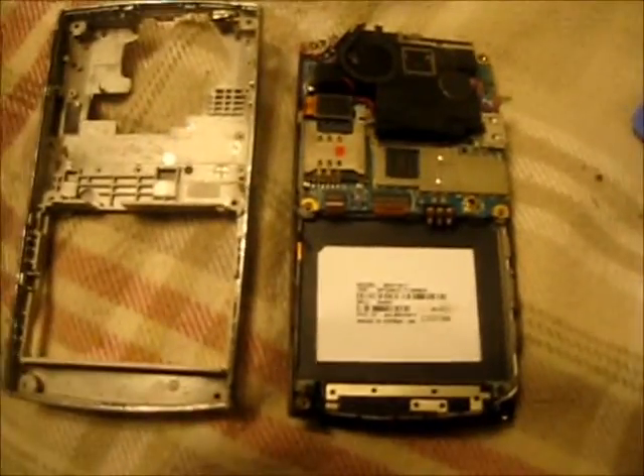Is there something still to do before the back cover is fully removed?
No.